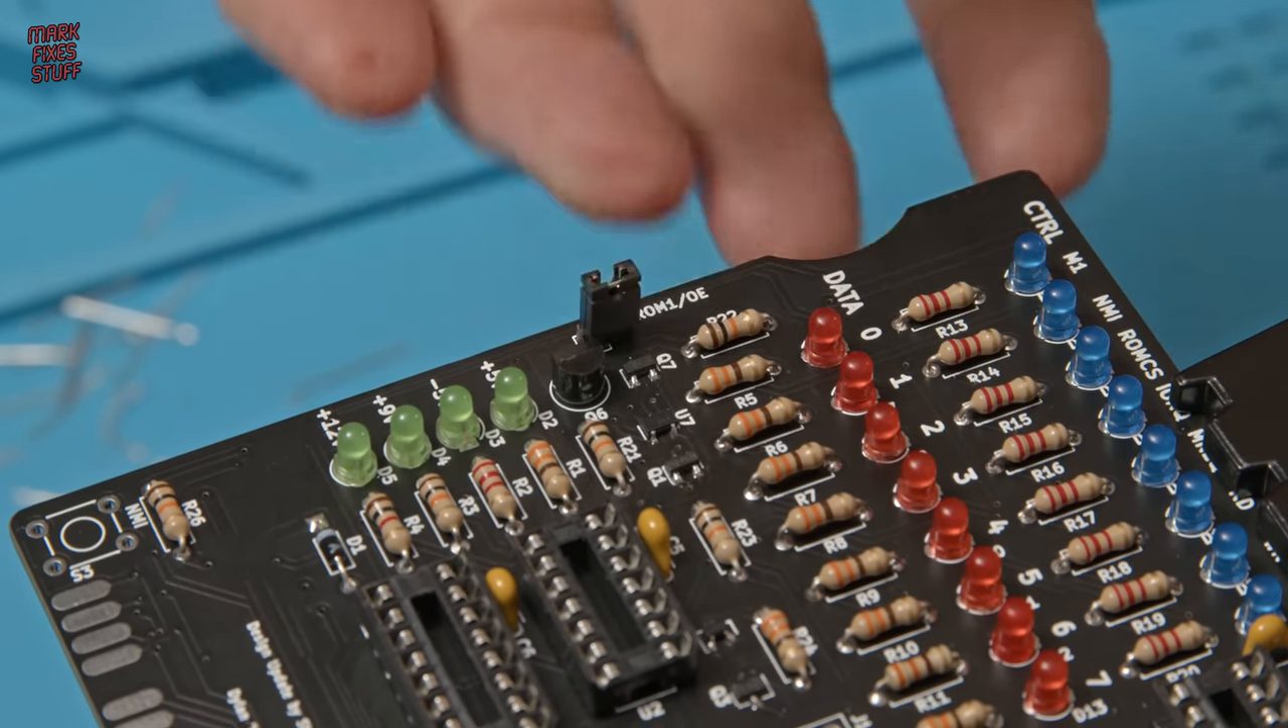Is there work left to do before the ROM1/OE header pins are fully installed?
No.